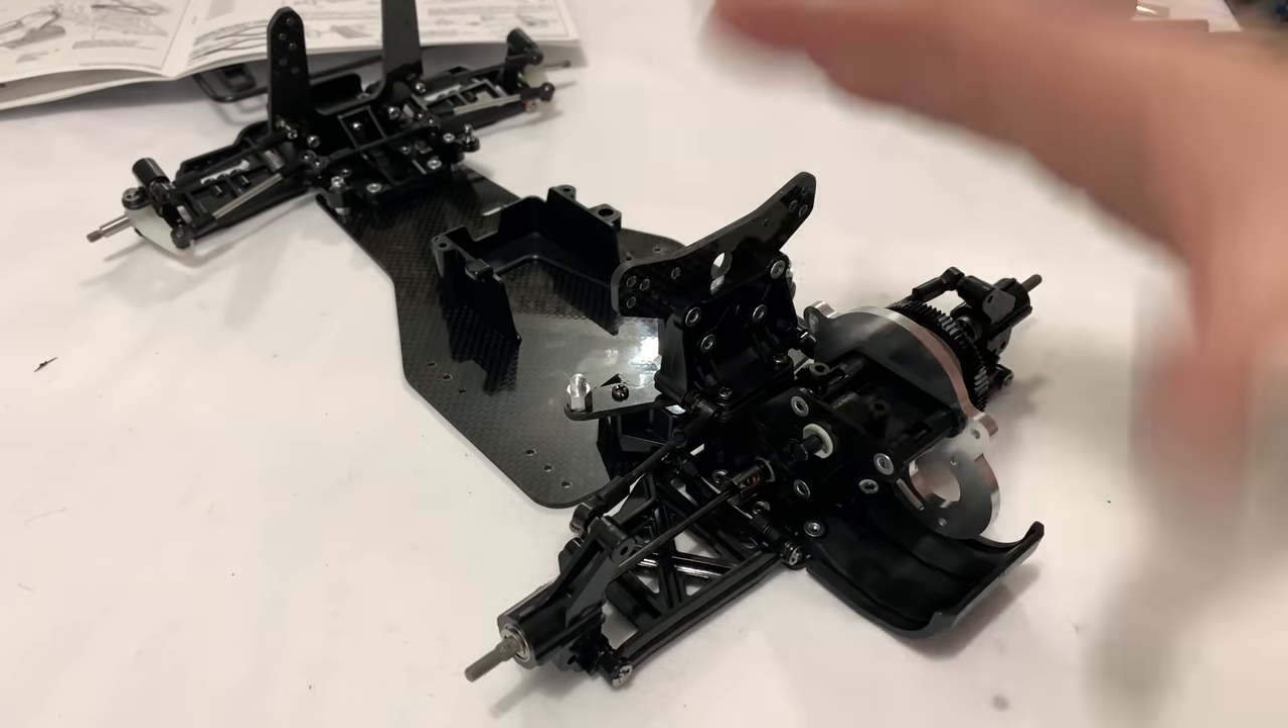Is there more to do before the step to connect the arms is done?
No.